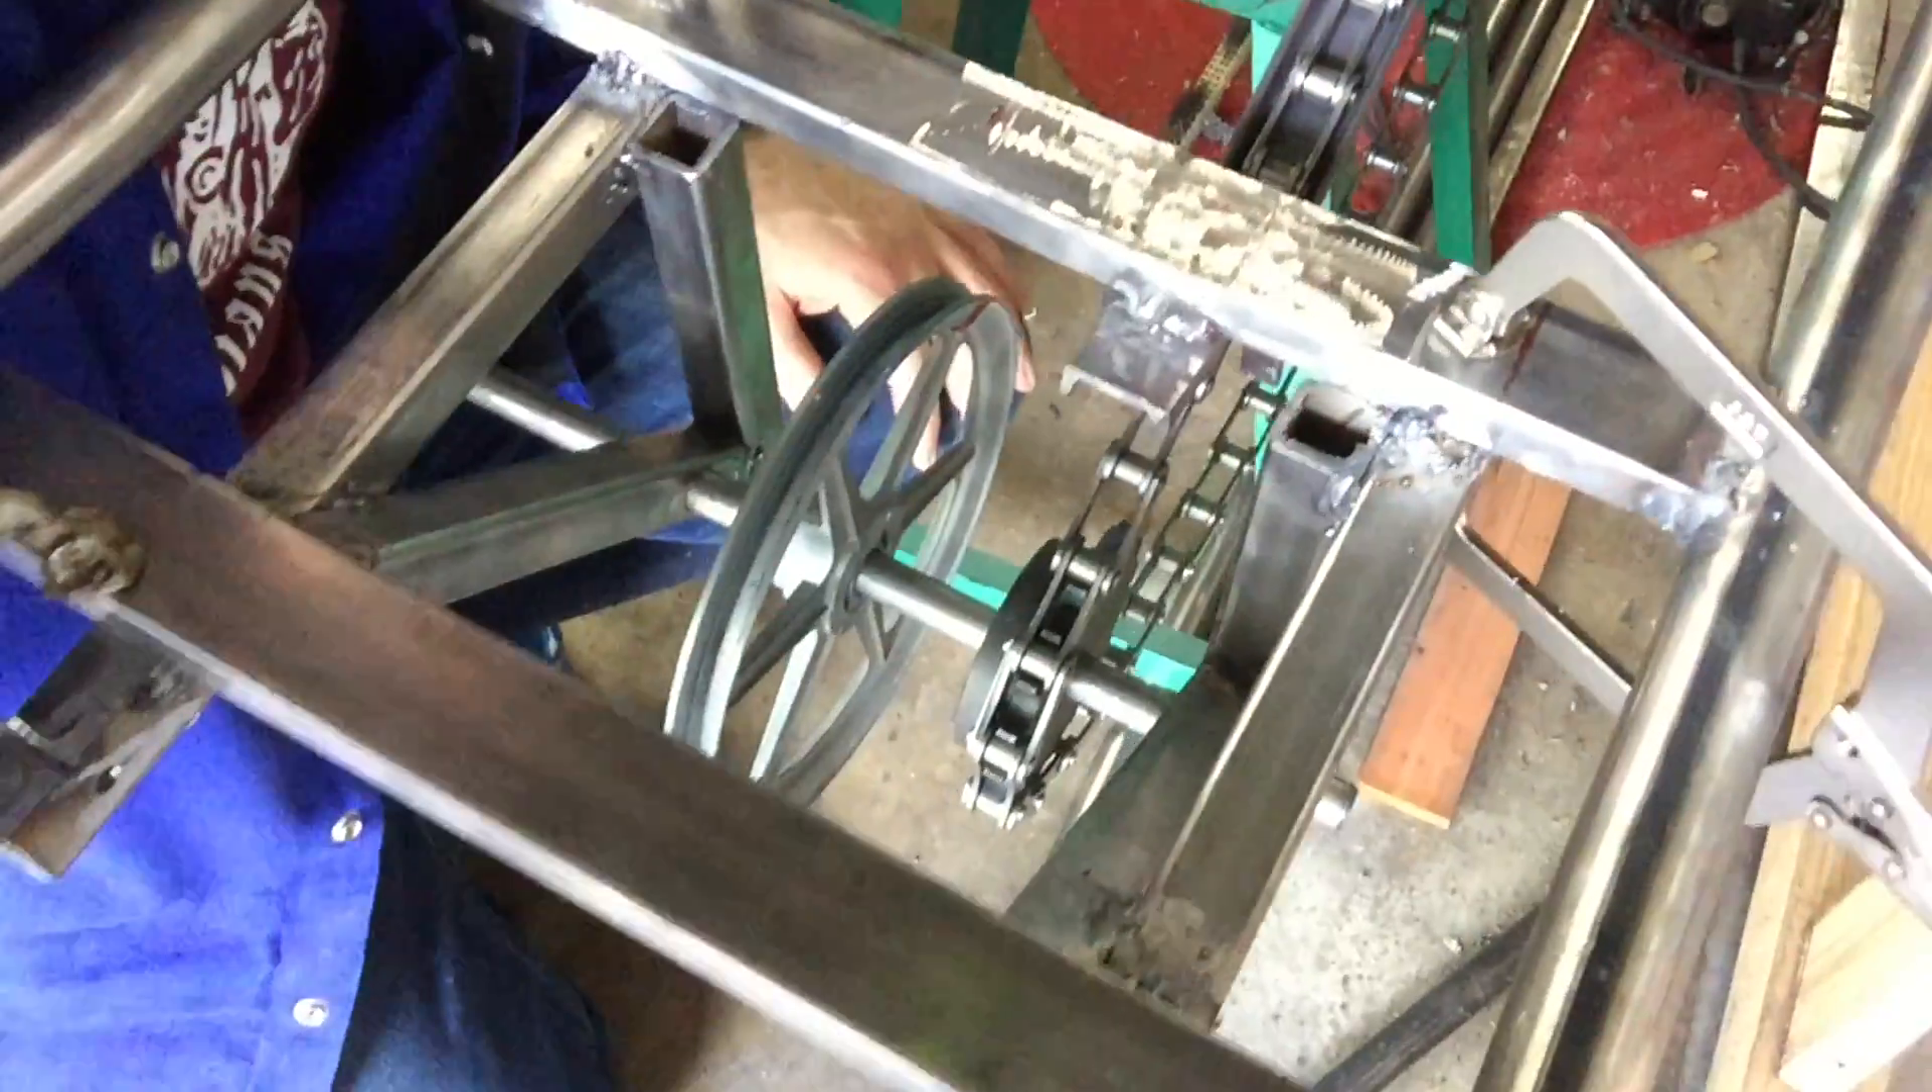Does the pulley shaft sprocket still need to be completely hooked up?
No.